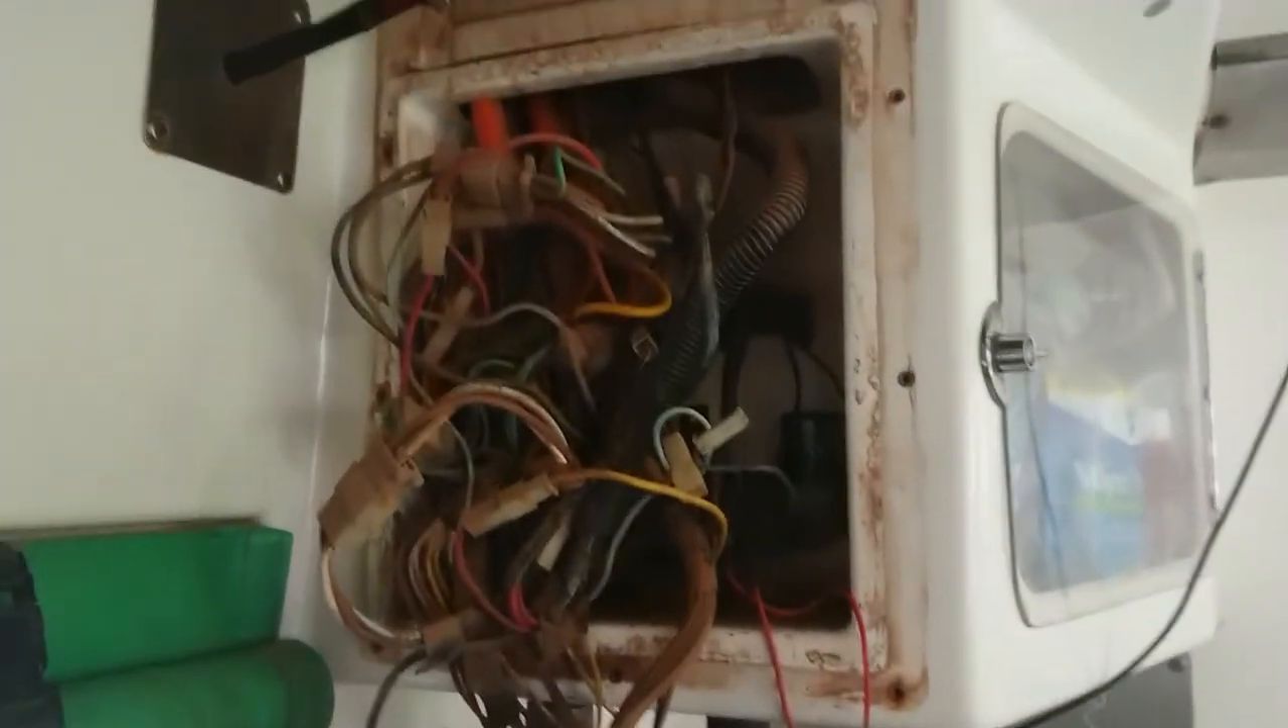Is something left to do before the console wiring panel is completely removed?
No.